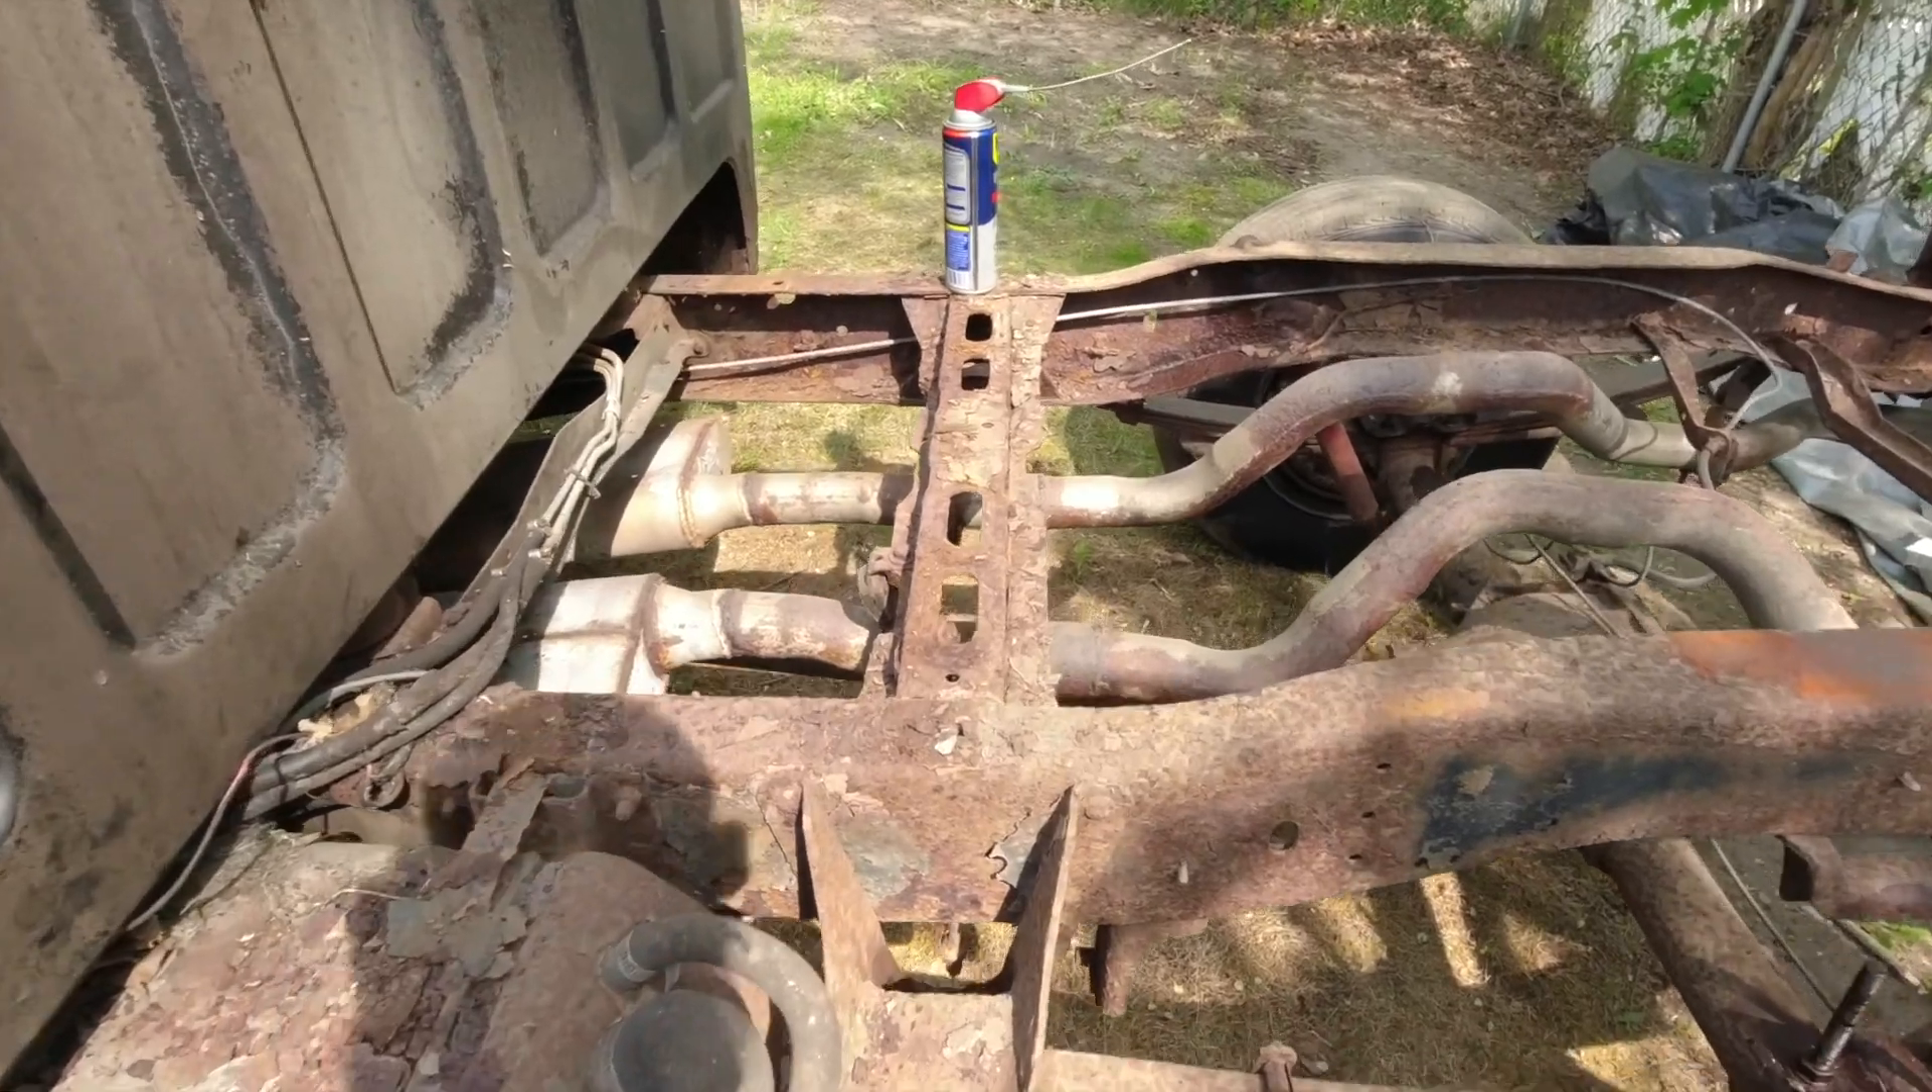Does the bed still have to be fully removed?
No.